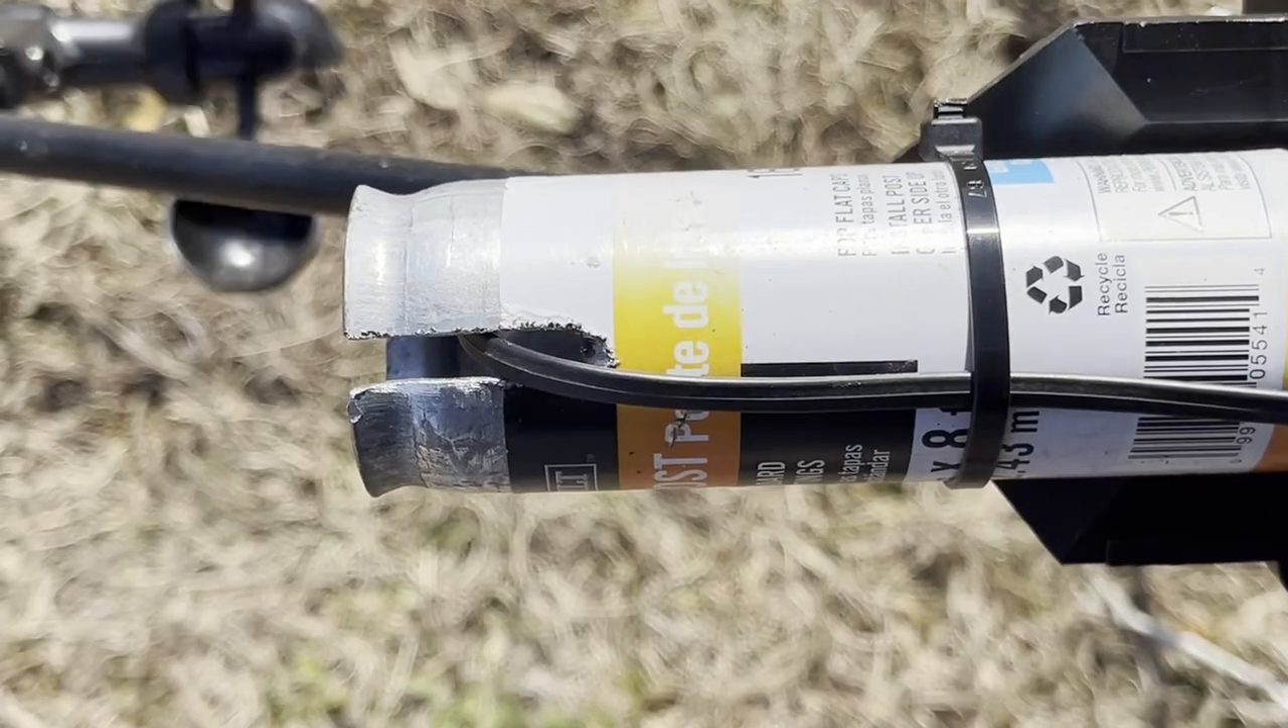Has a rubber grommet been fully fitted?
No.